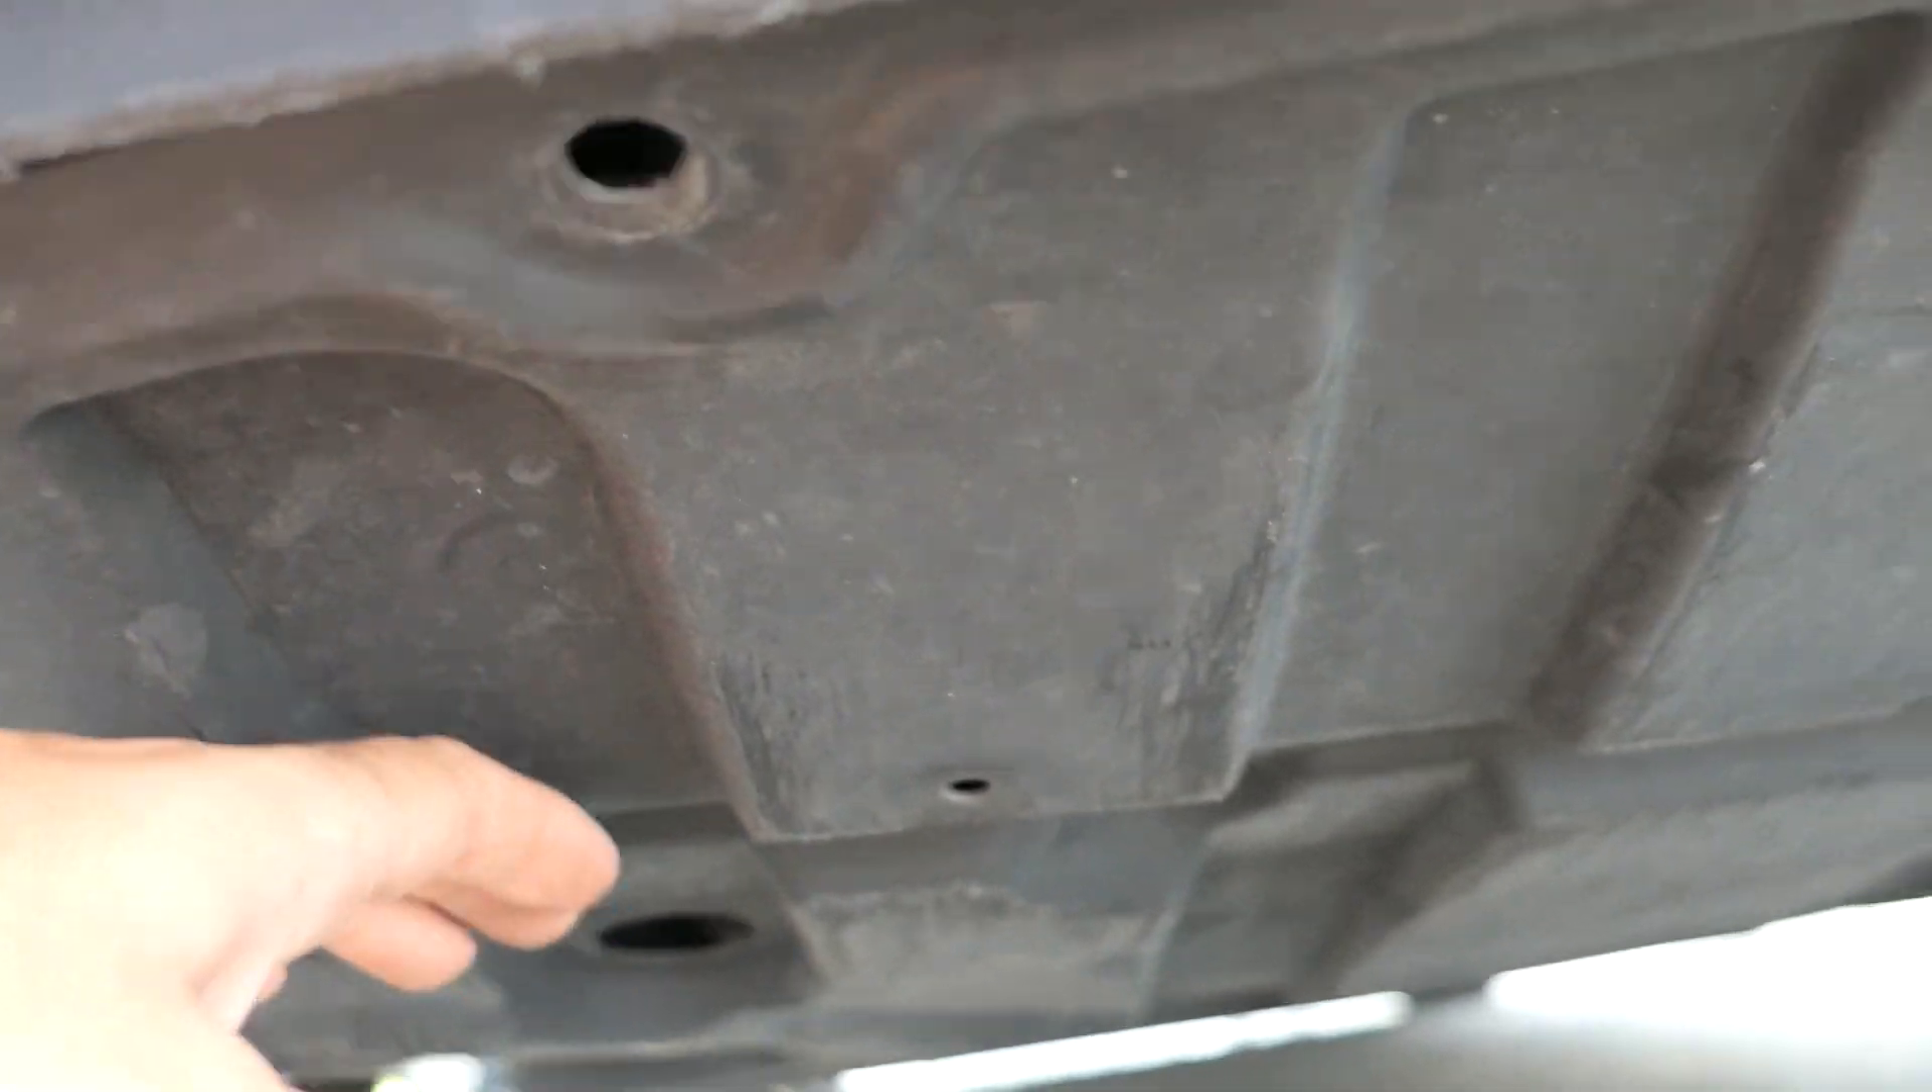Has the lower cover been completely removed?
No.